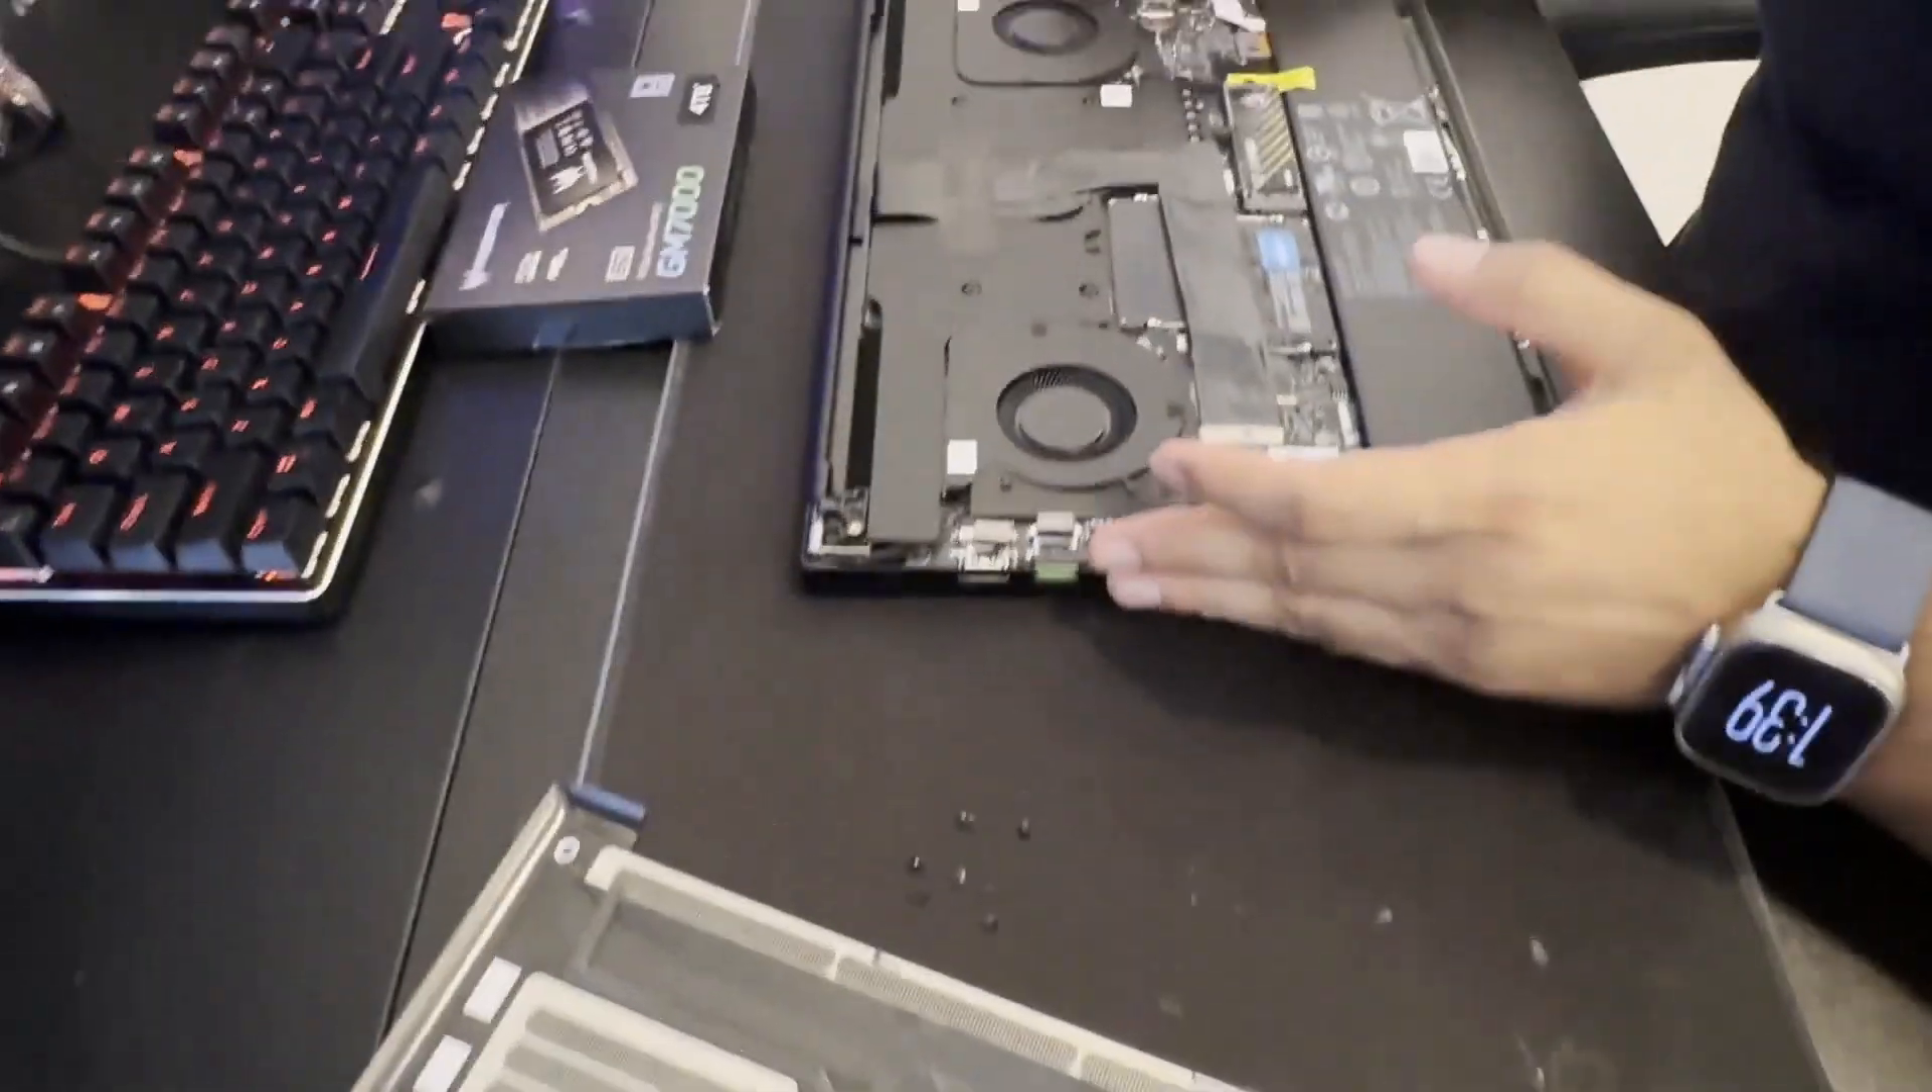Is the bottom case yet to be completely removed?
No.